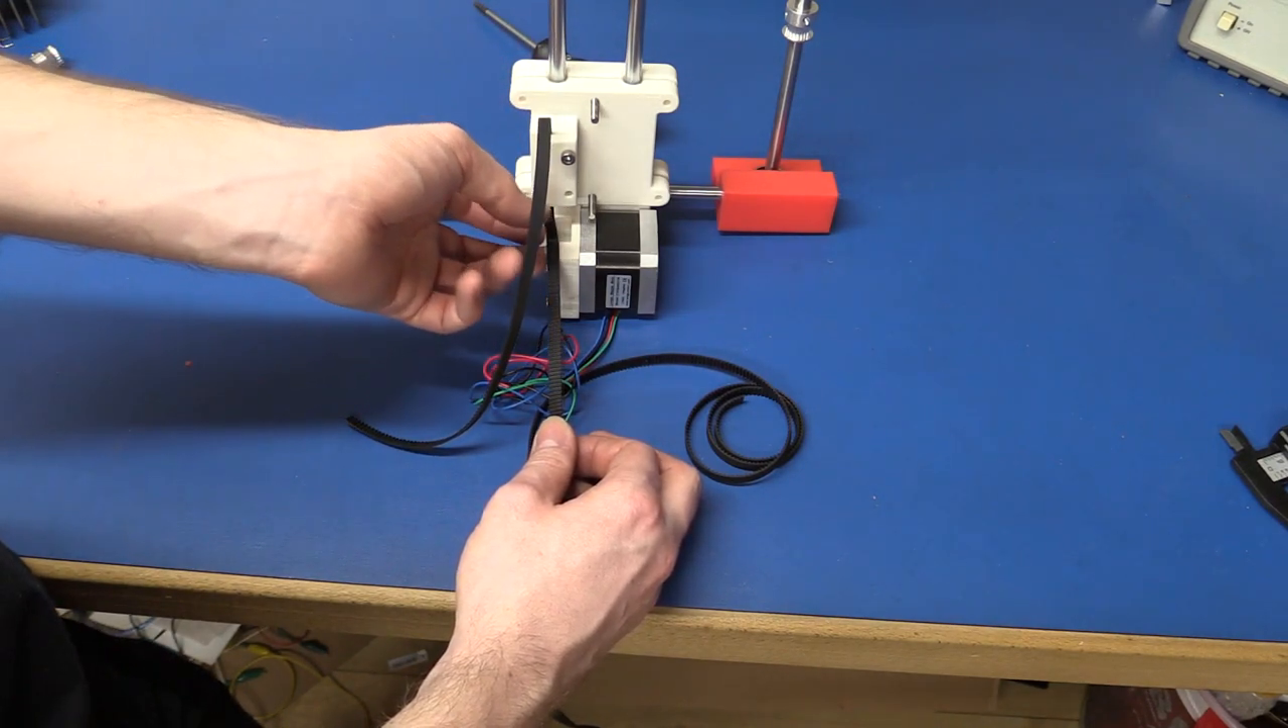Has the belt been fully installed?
No.